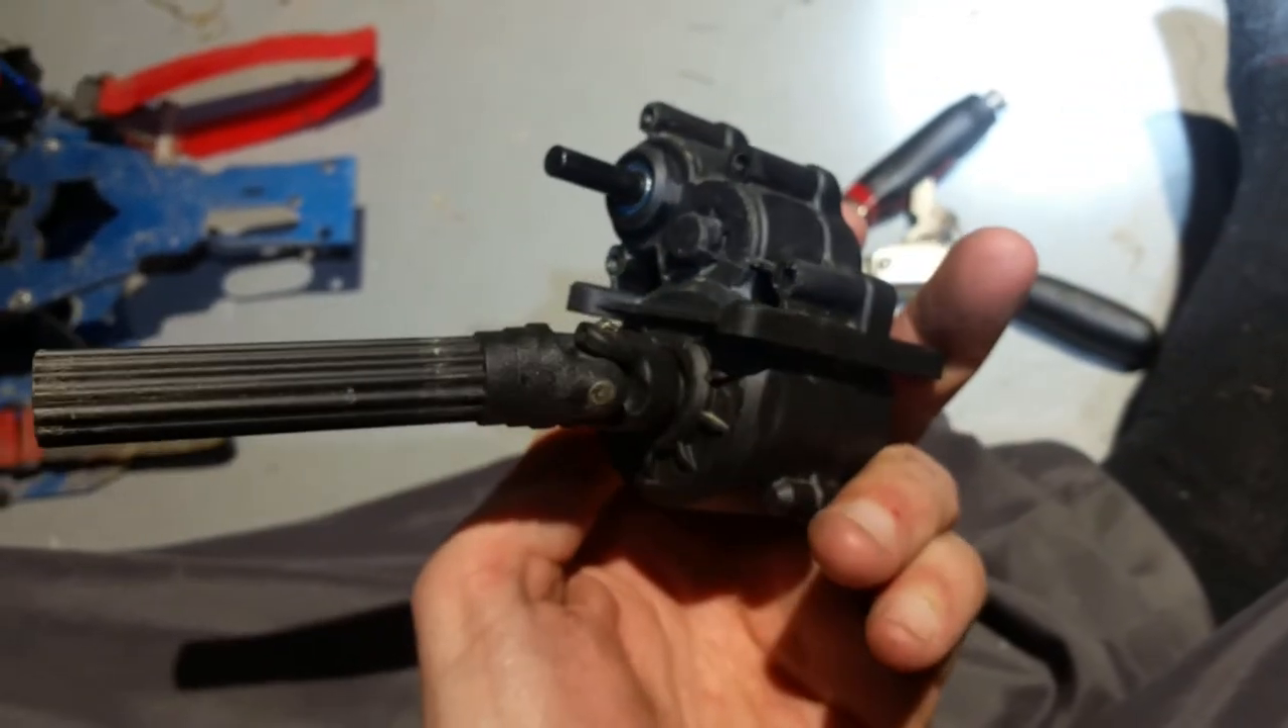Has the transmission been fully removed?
Yes.